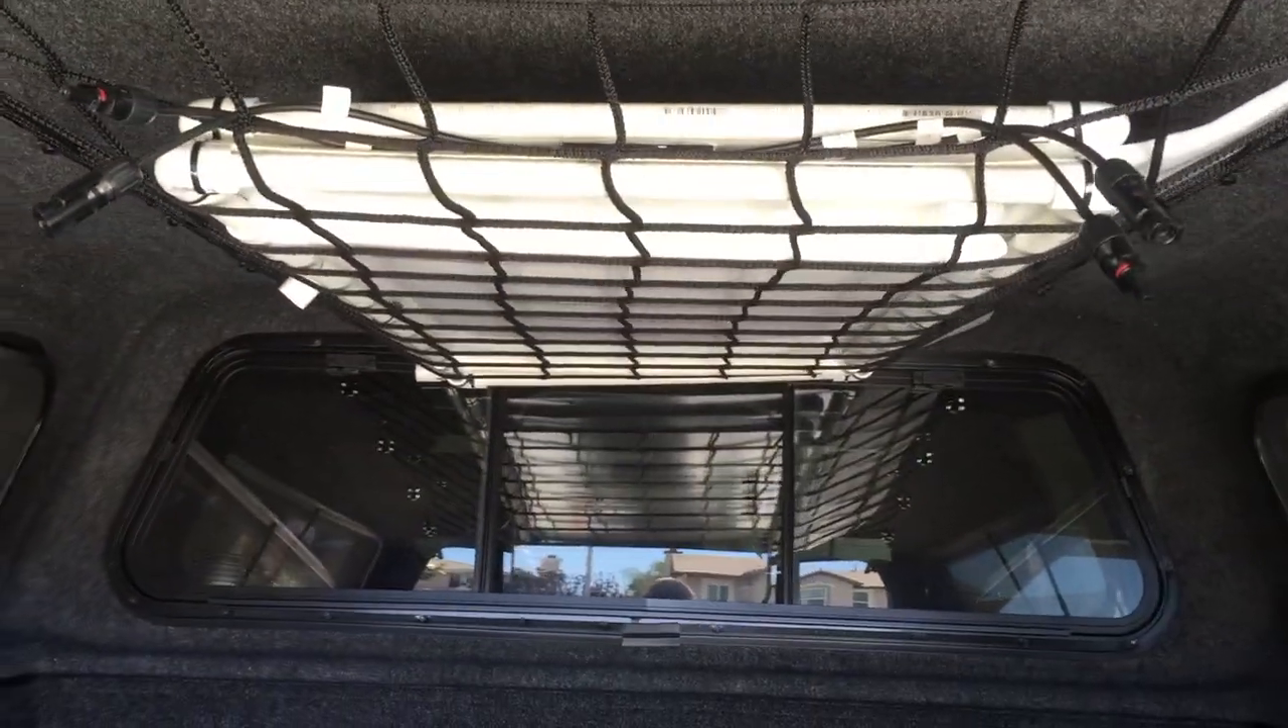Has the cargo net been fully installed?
Yes.